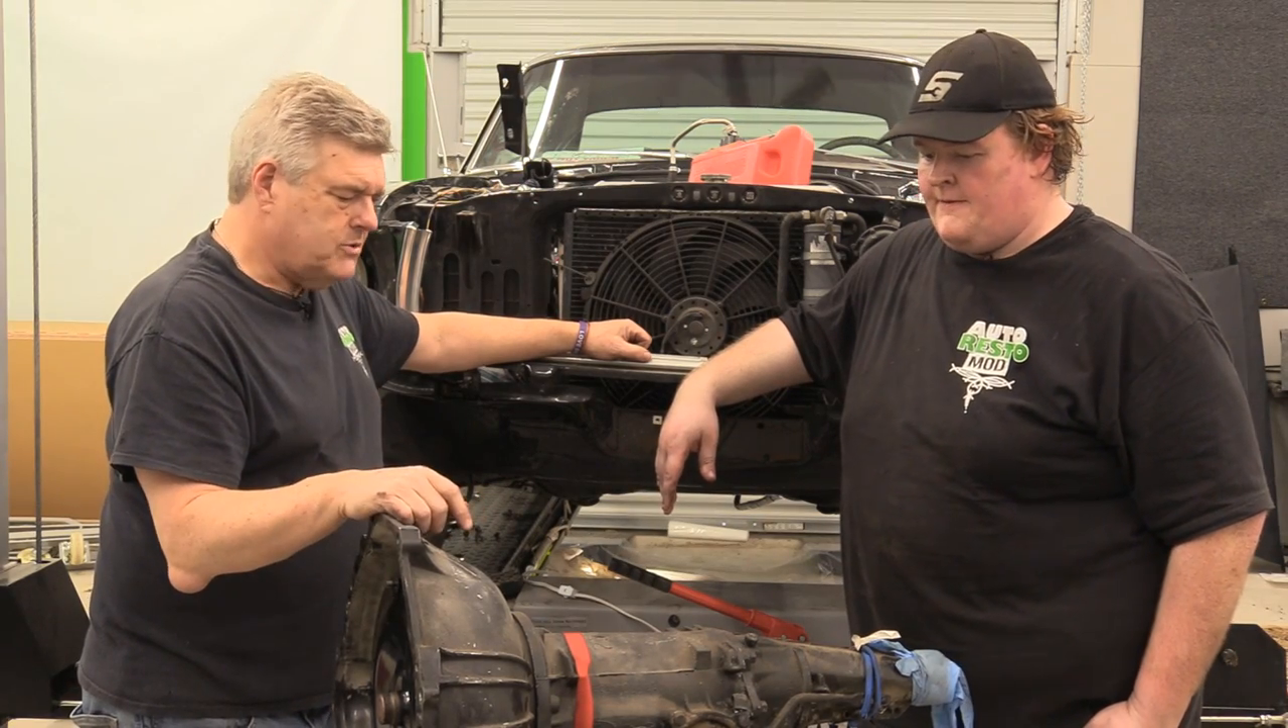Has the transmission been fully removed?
Yes.